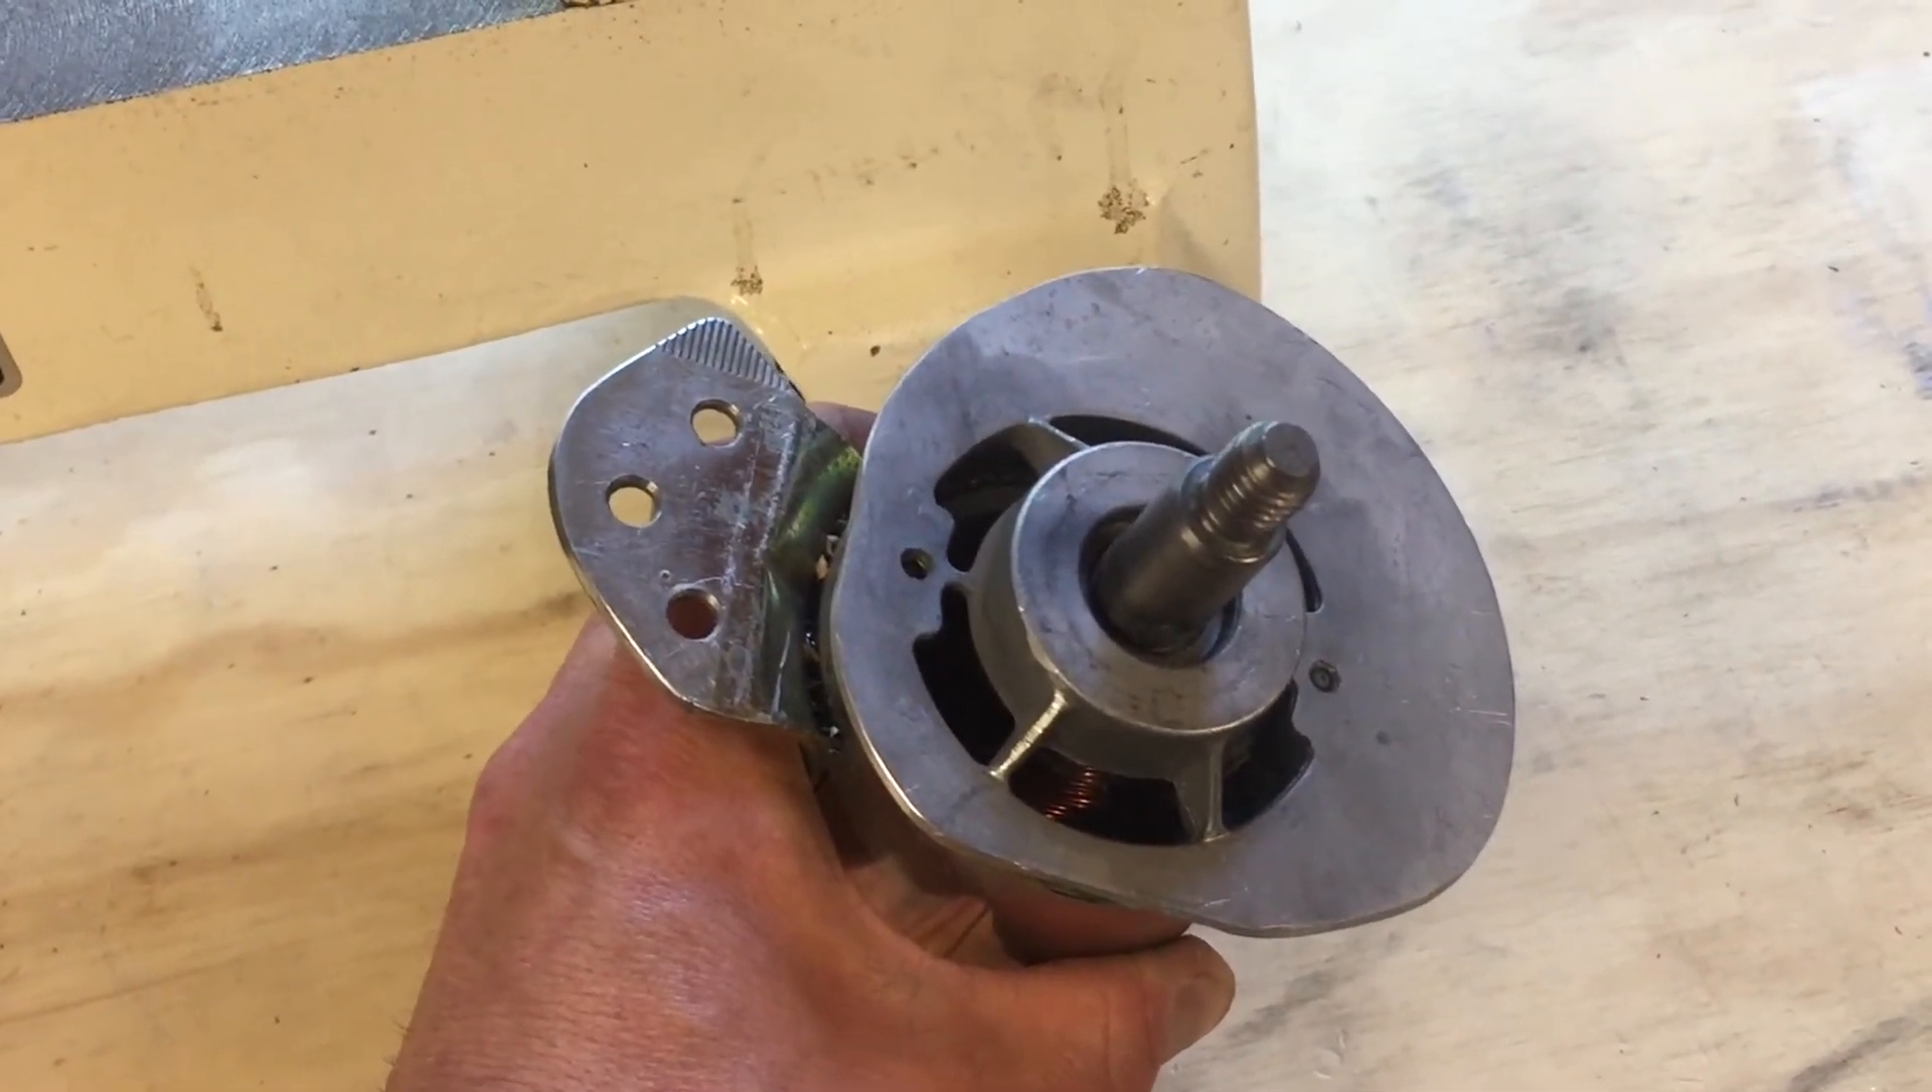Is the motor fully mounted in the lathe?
No.